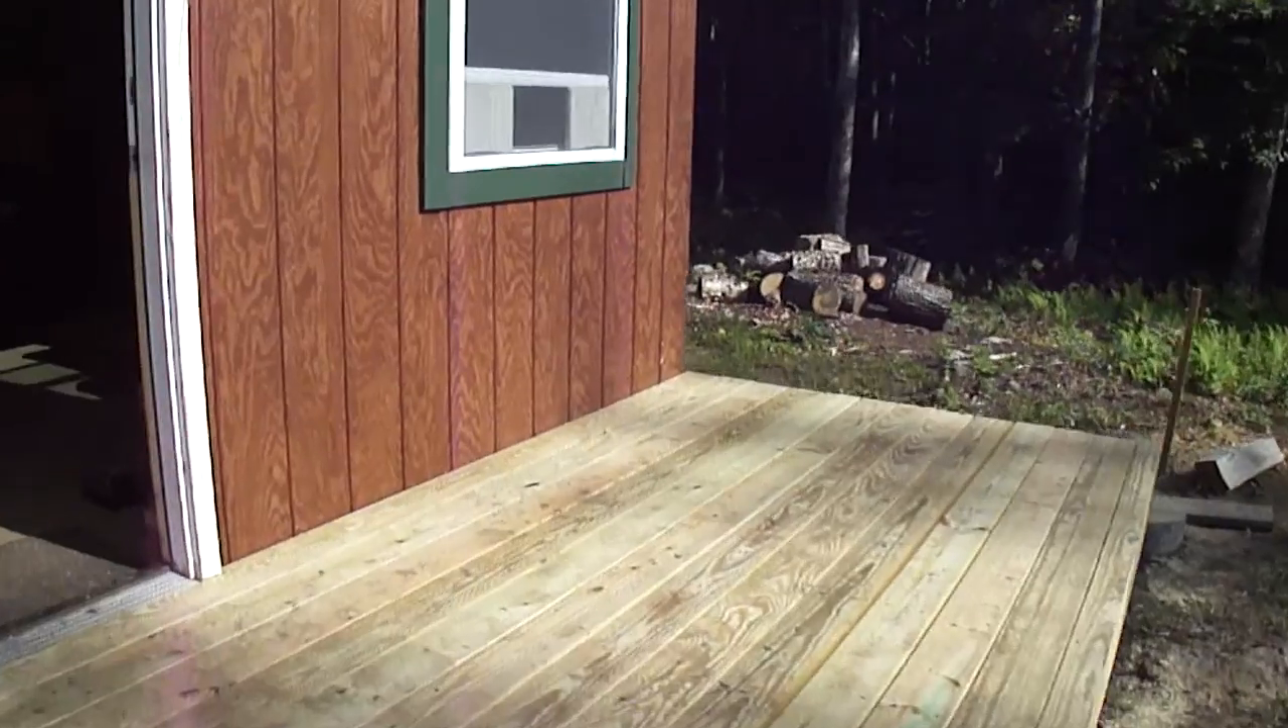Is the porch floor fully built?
Yes.